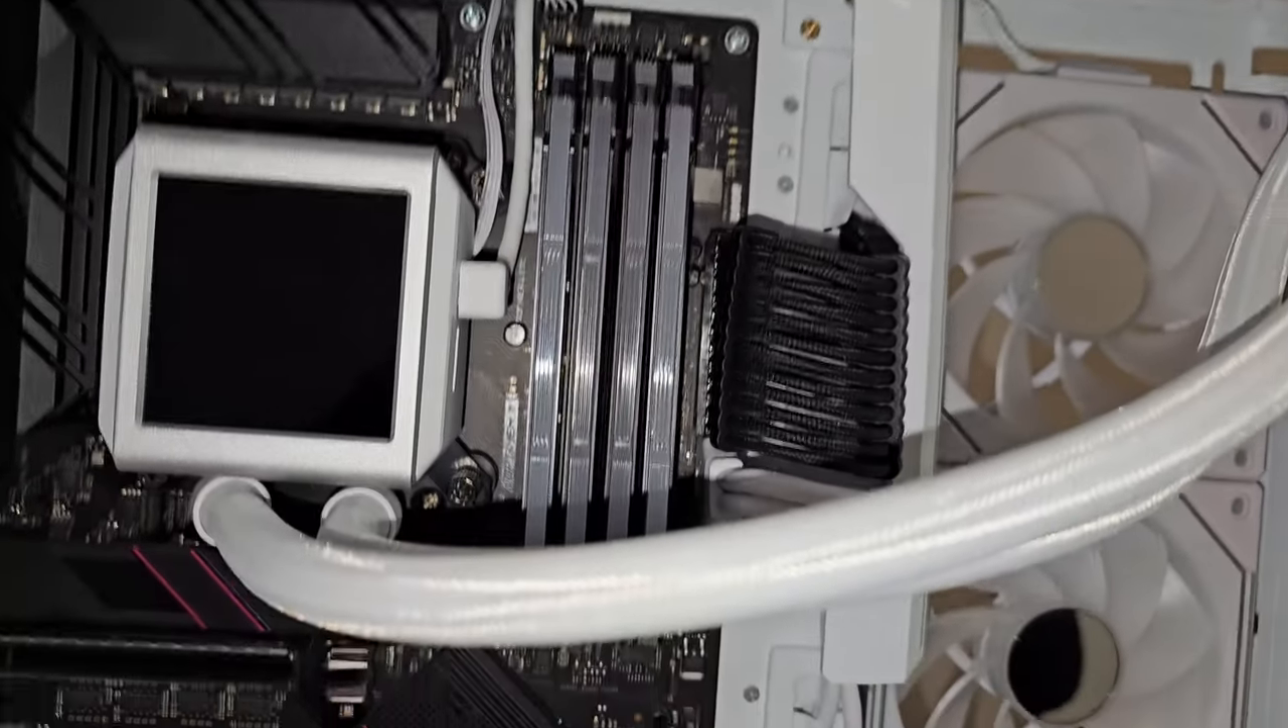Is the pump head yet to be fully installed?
No.